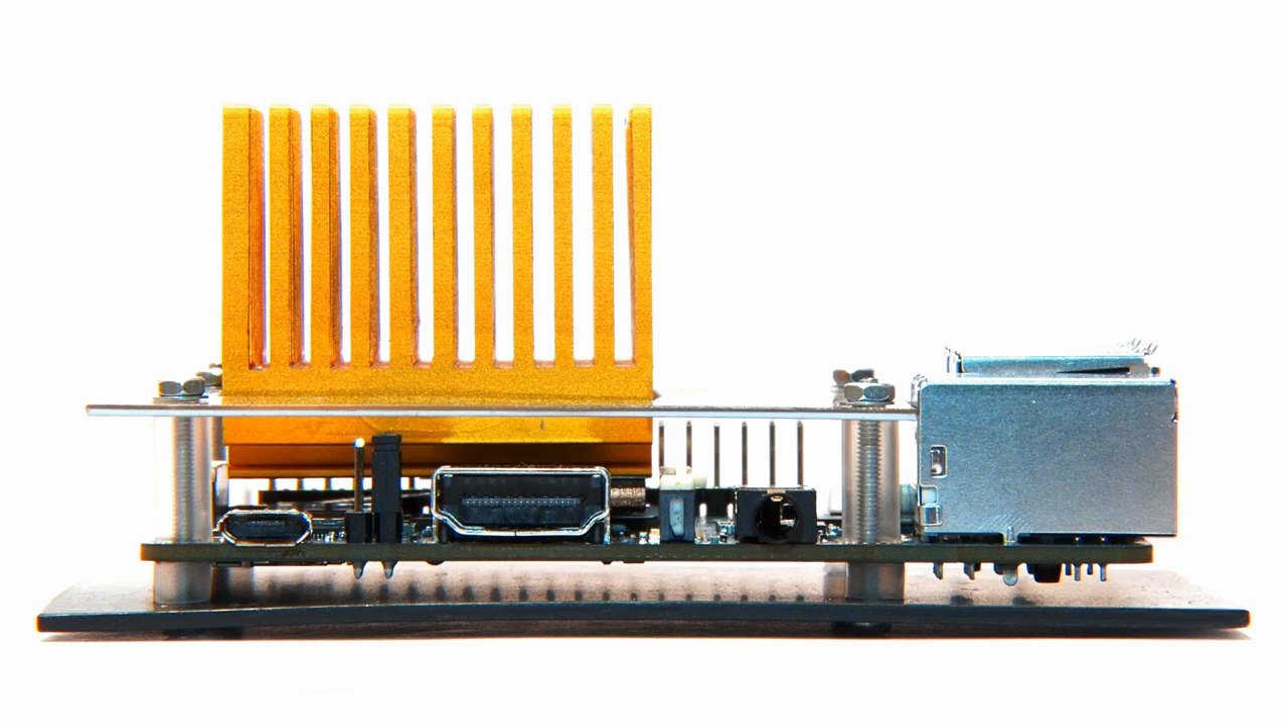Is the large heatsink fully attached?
Yes.